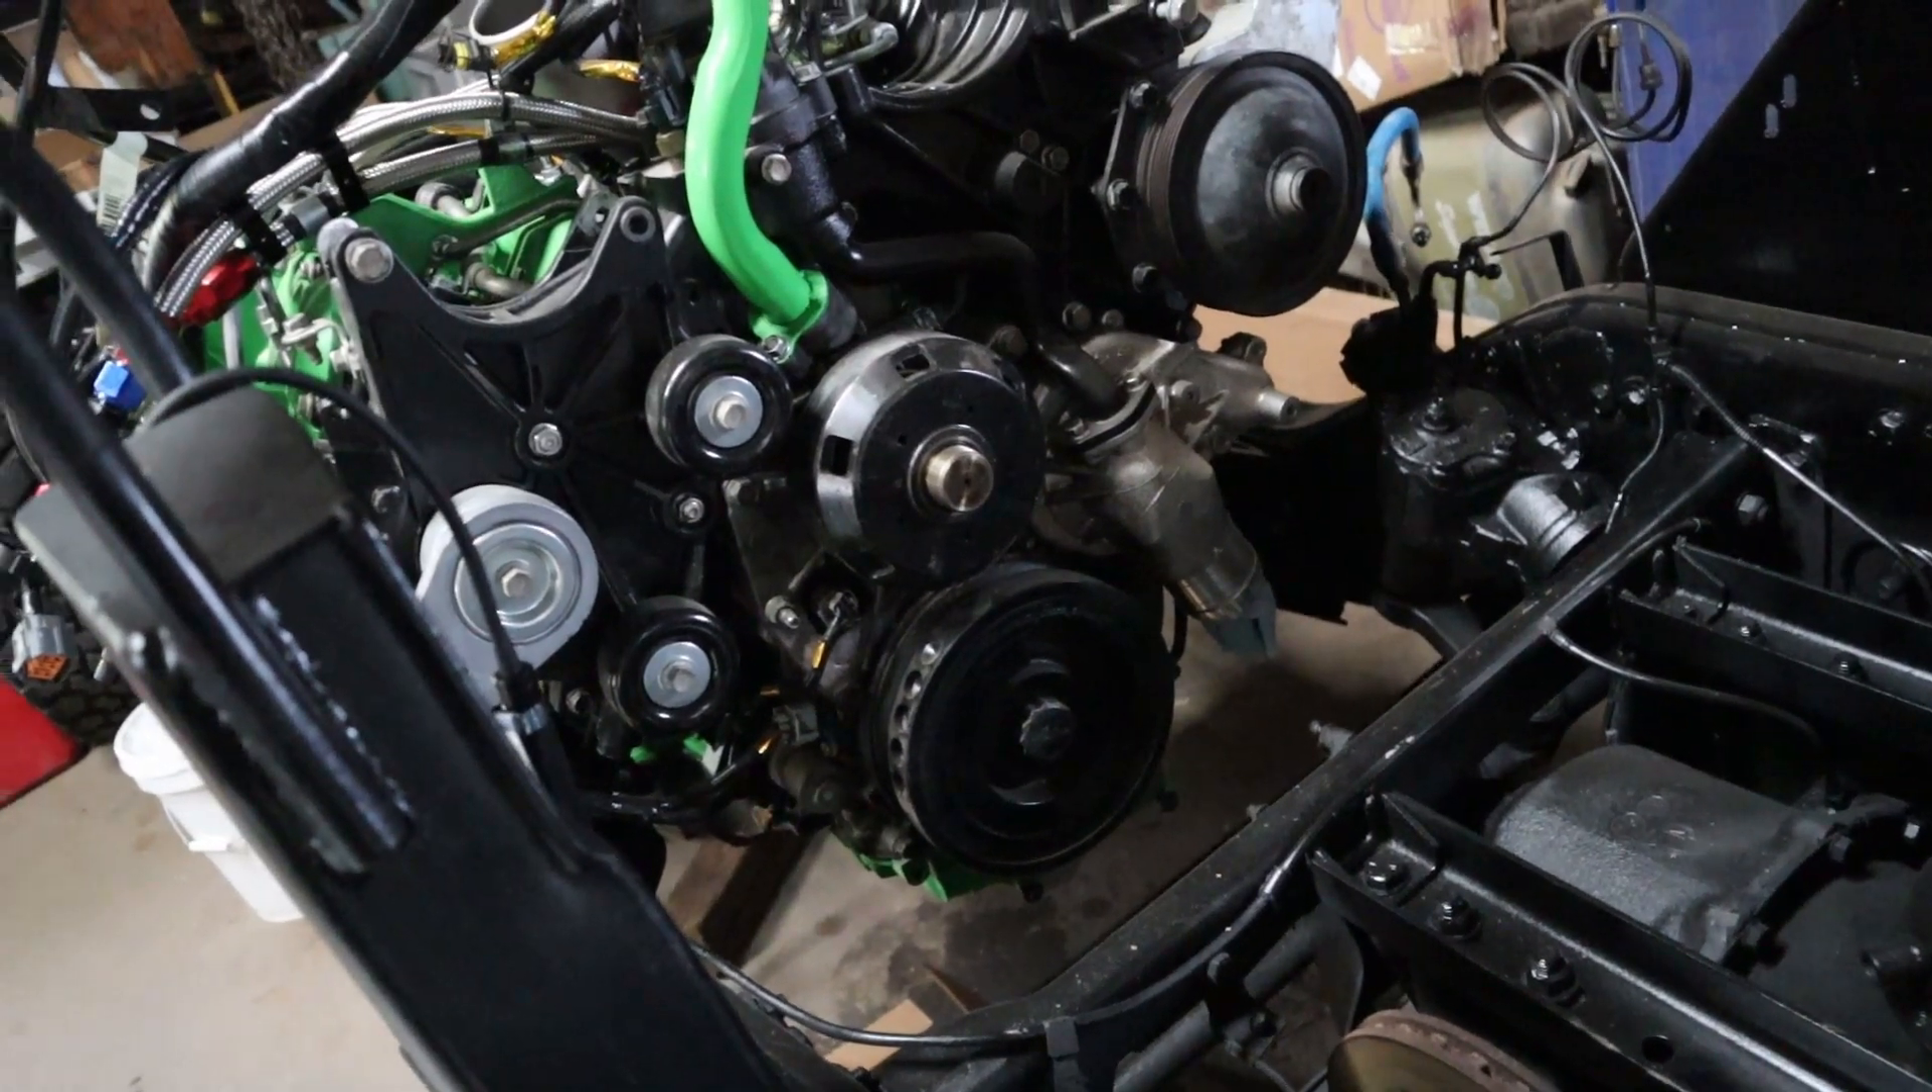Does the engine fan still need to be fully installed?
Yes.